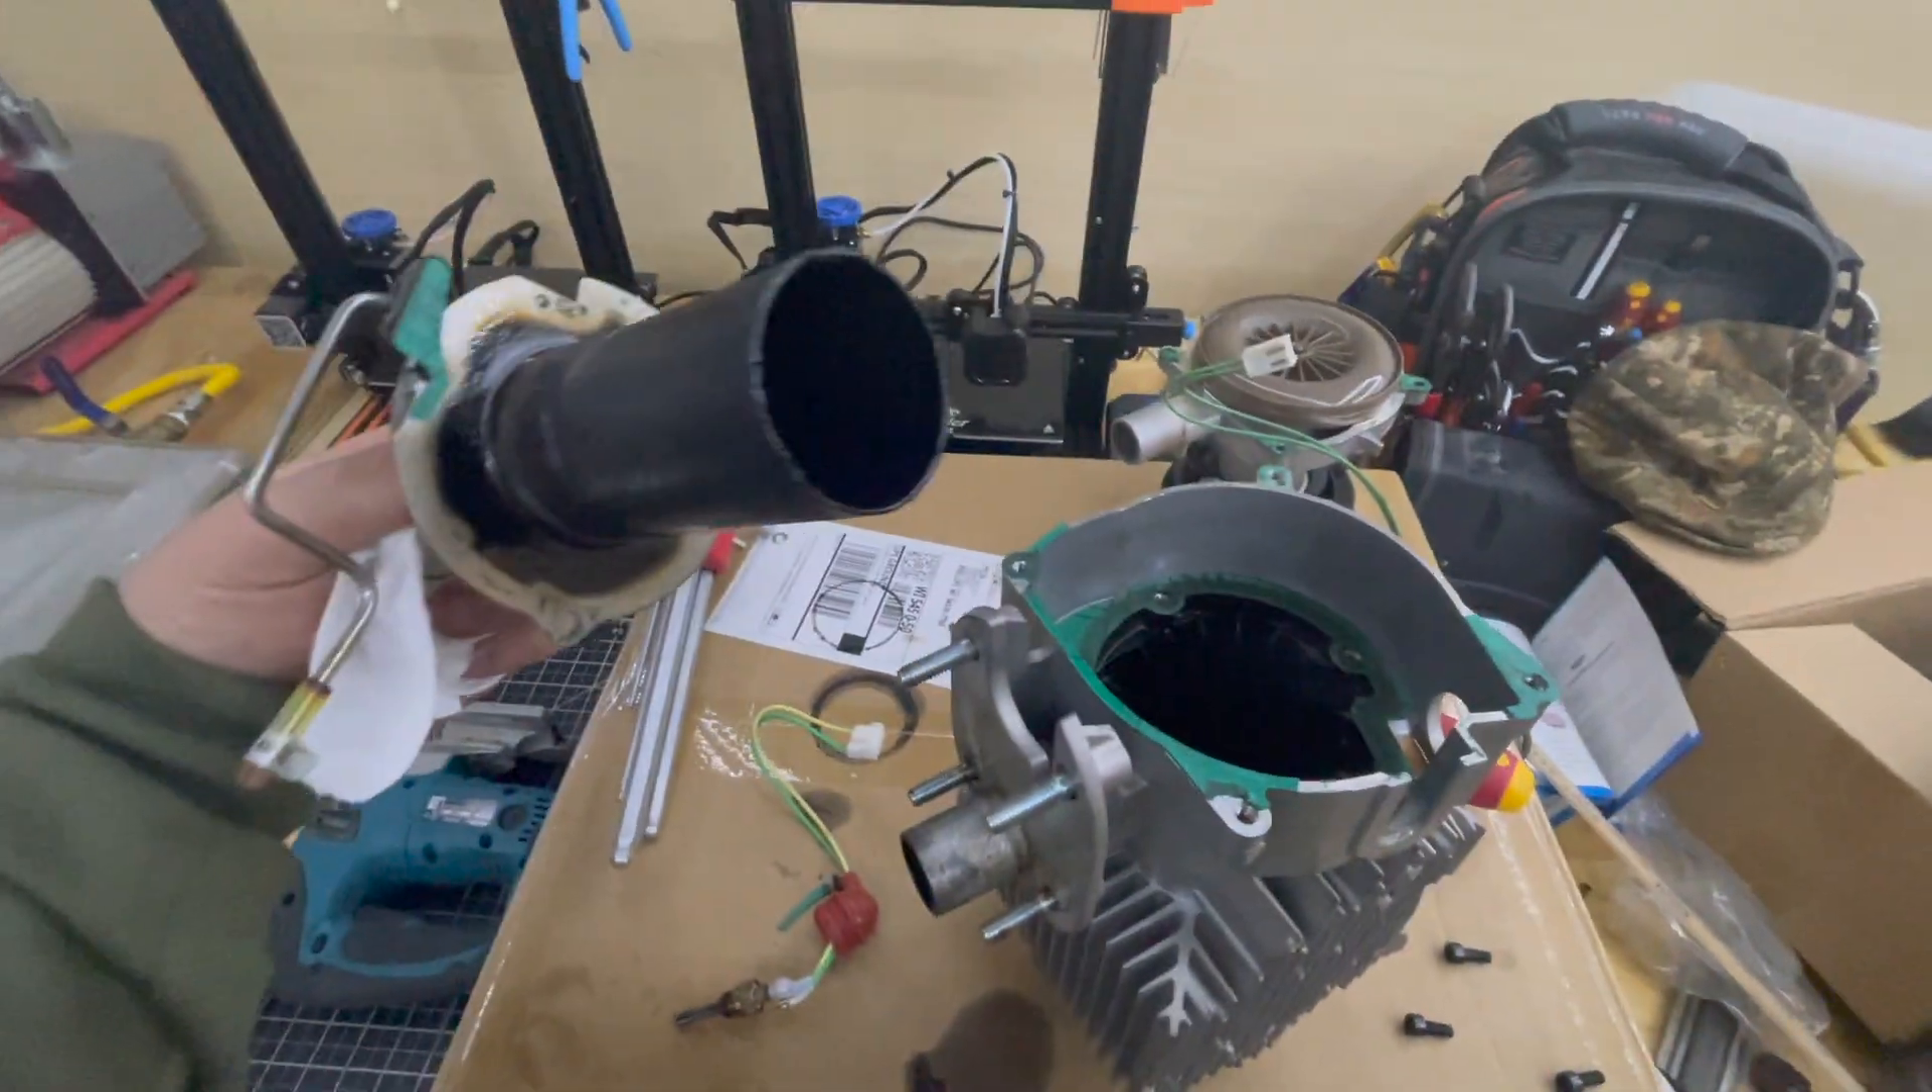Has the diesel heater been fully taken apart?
Yes.